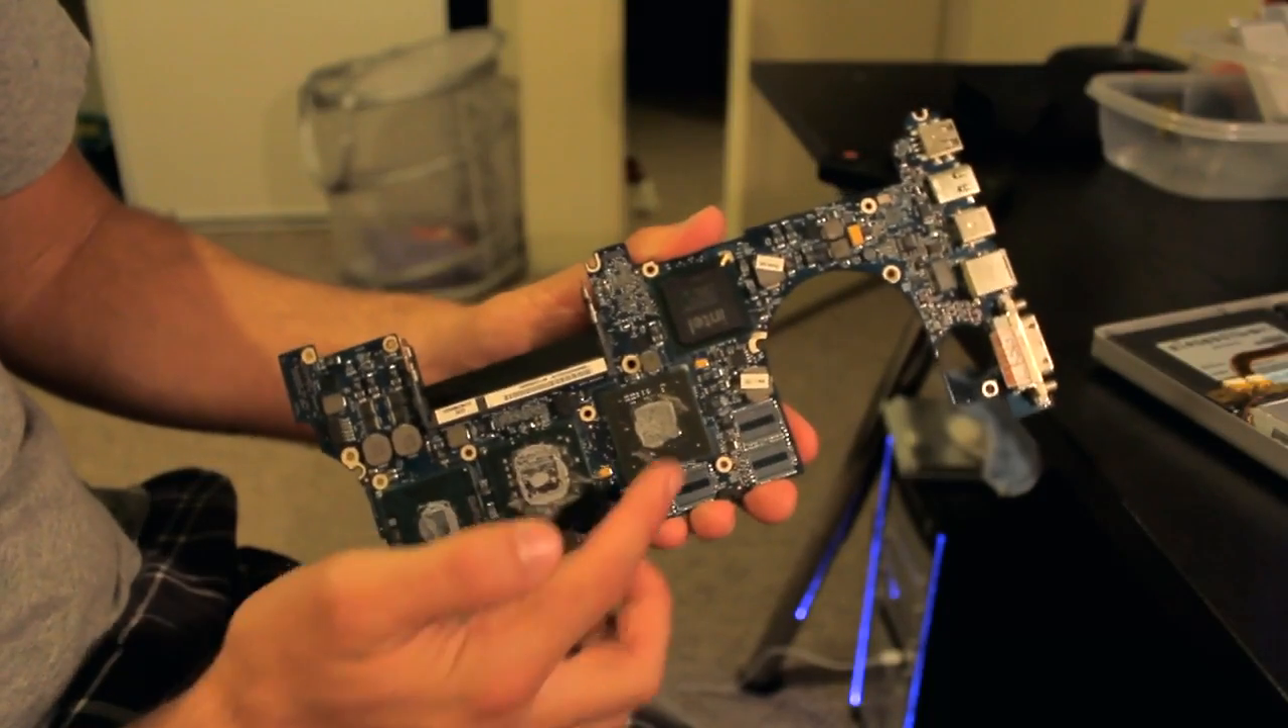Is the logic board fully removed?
Yes.